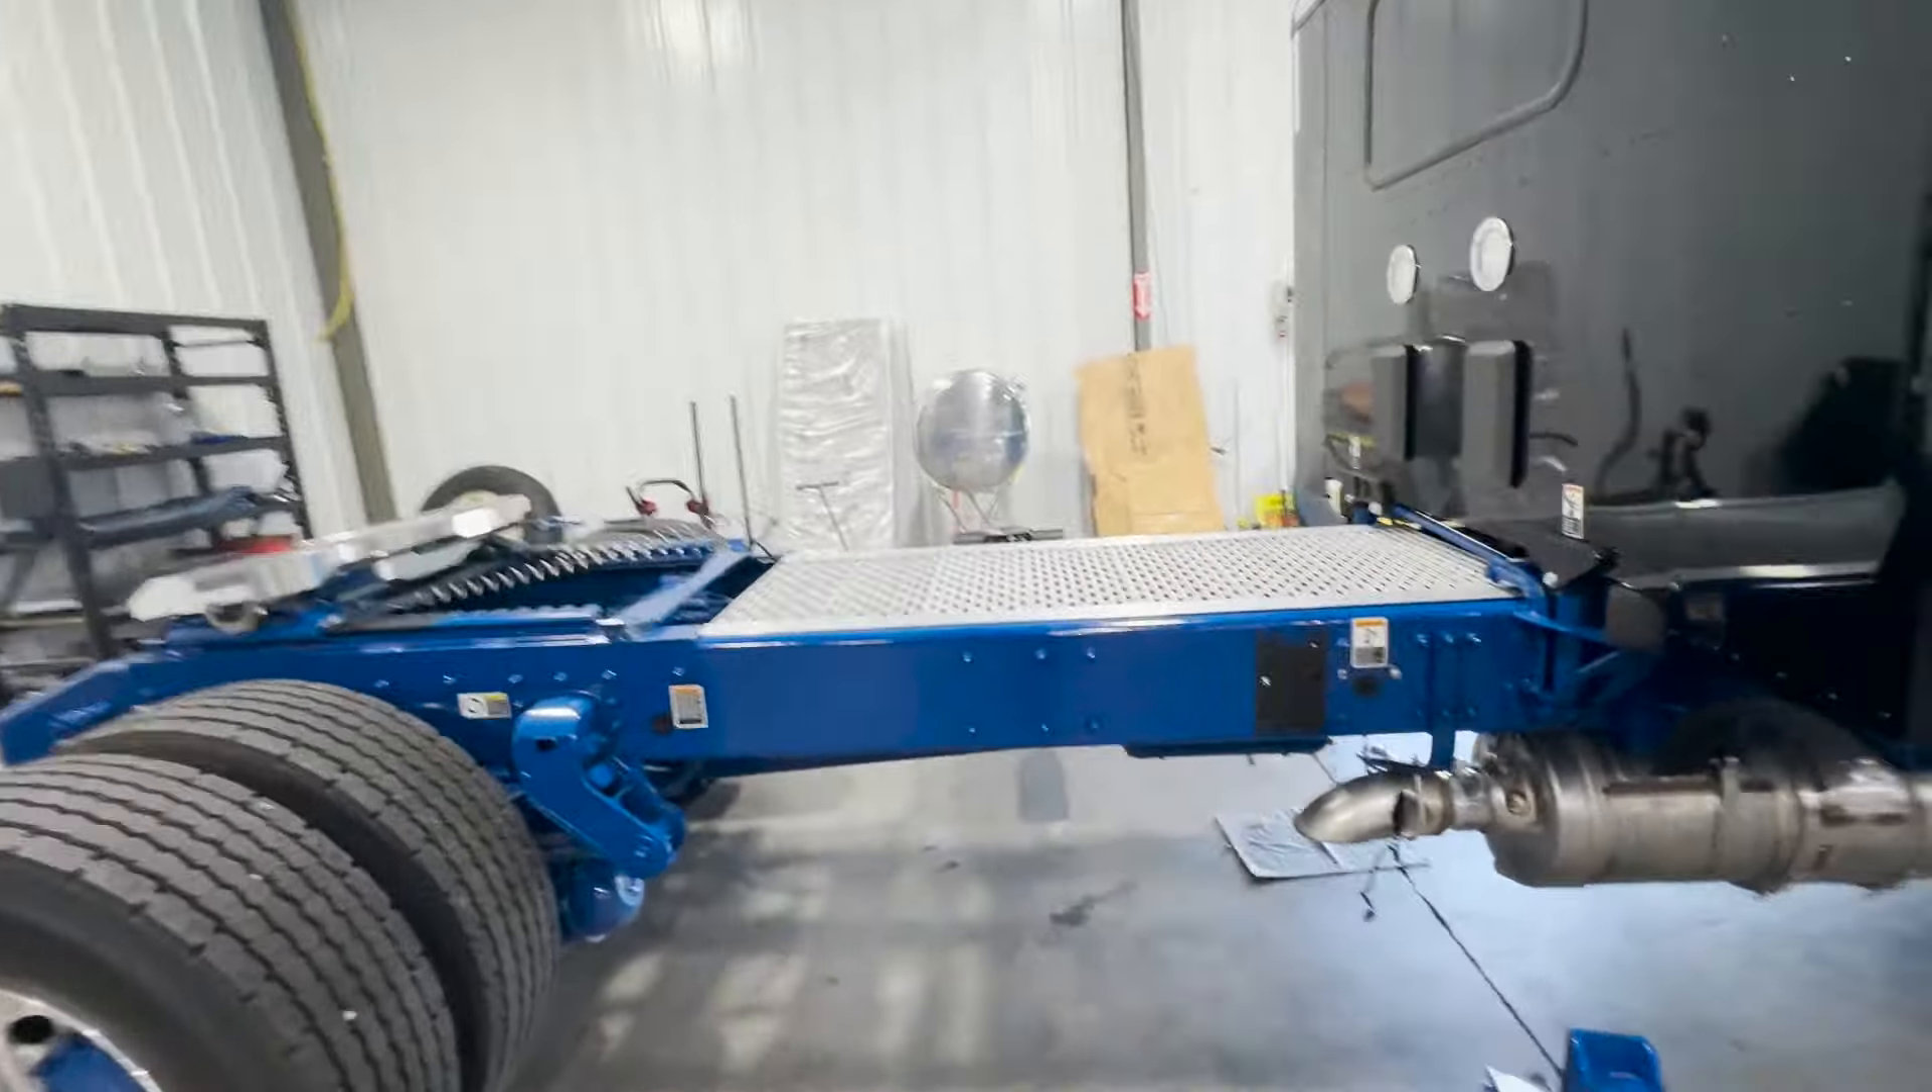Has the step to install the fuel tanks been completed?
No.